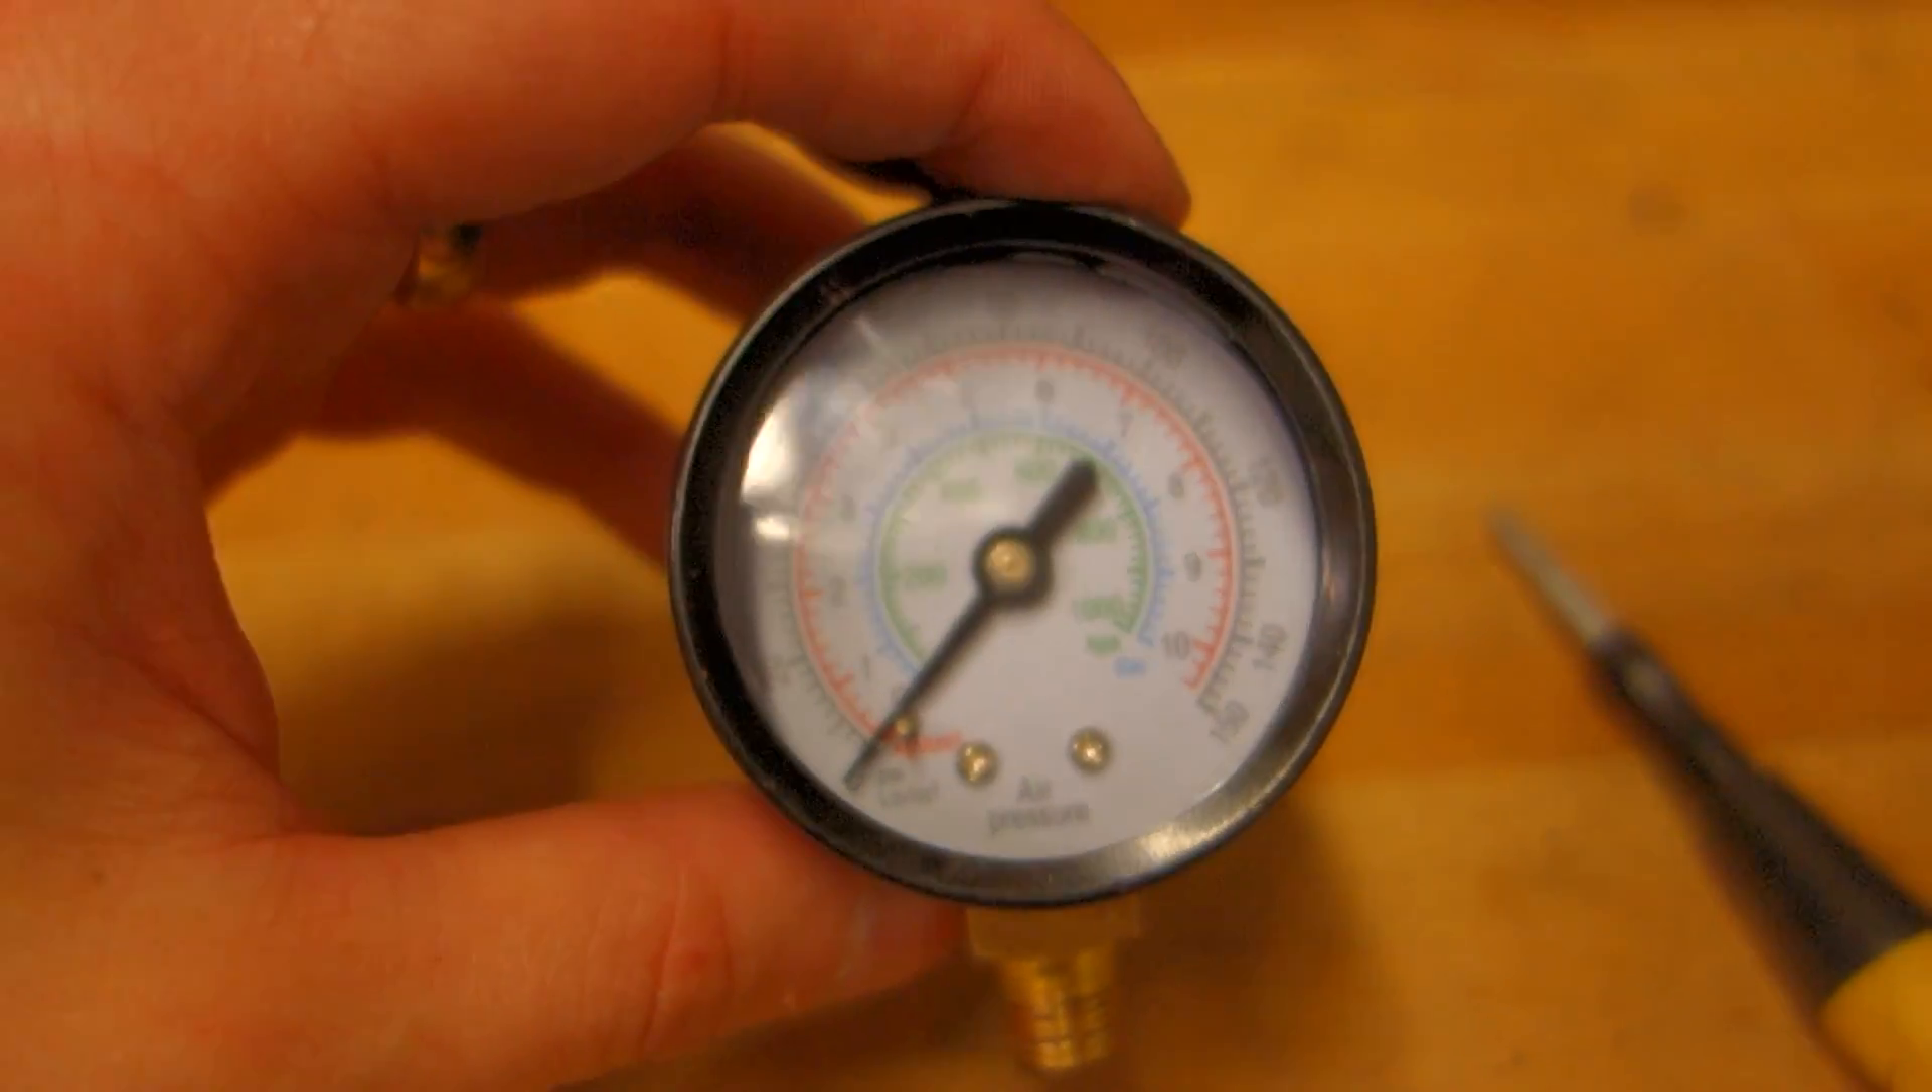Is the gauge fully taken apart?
No.